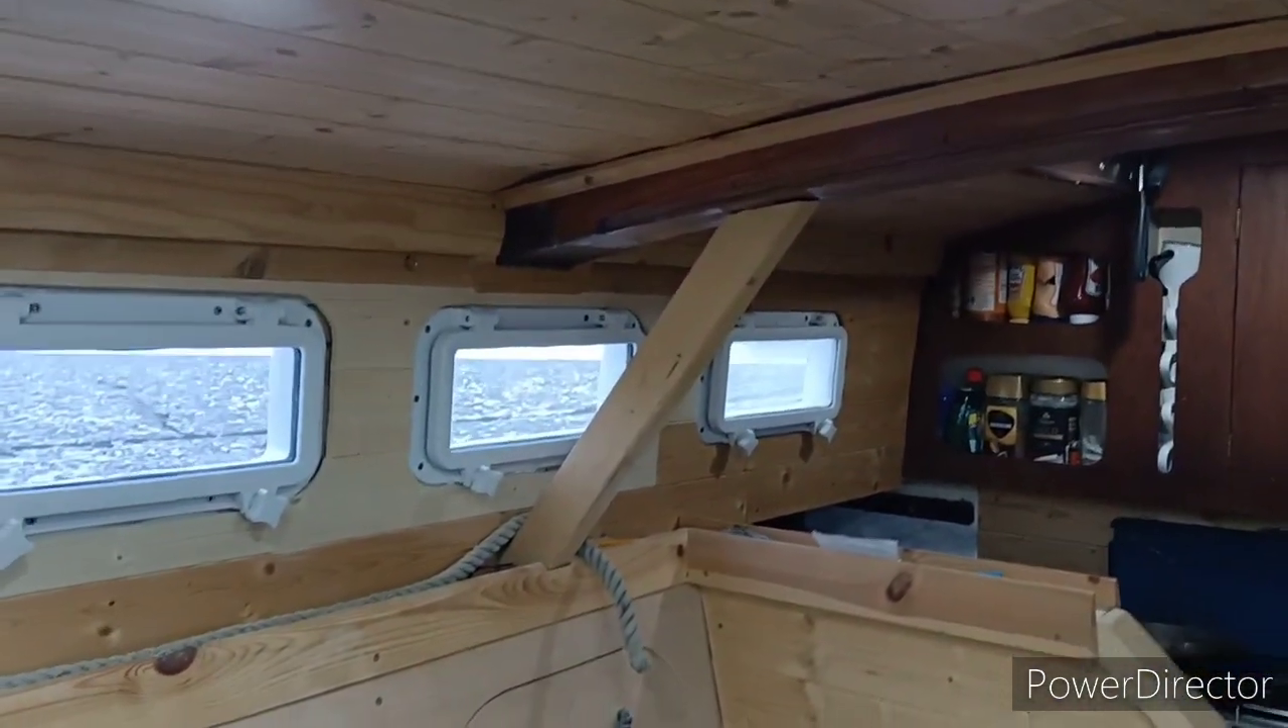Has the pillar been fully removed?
No.